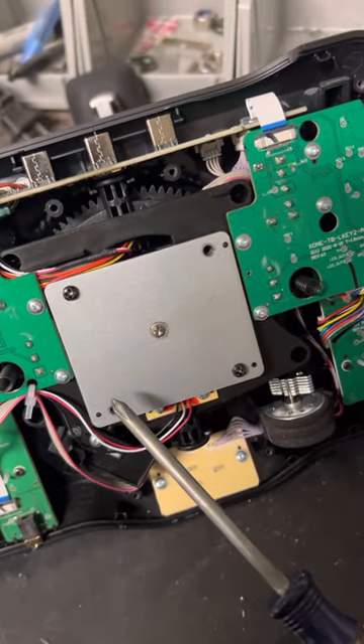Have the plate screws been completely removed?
No.